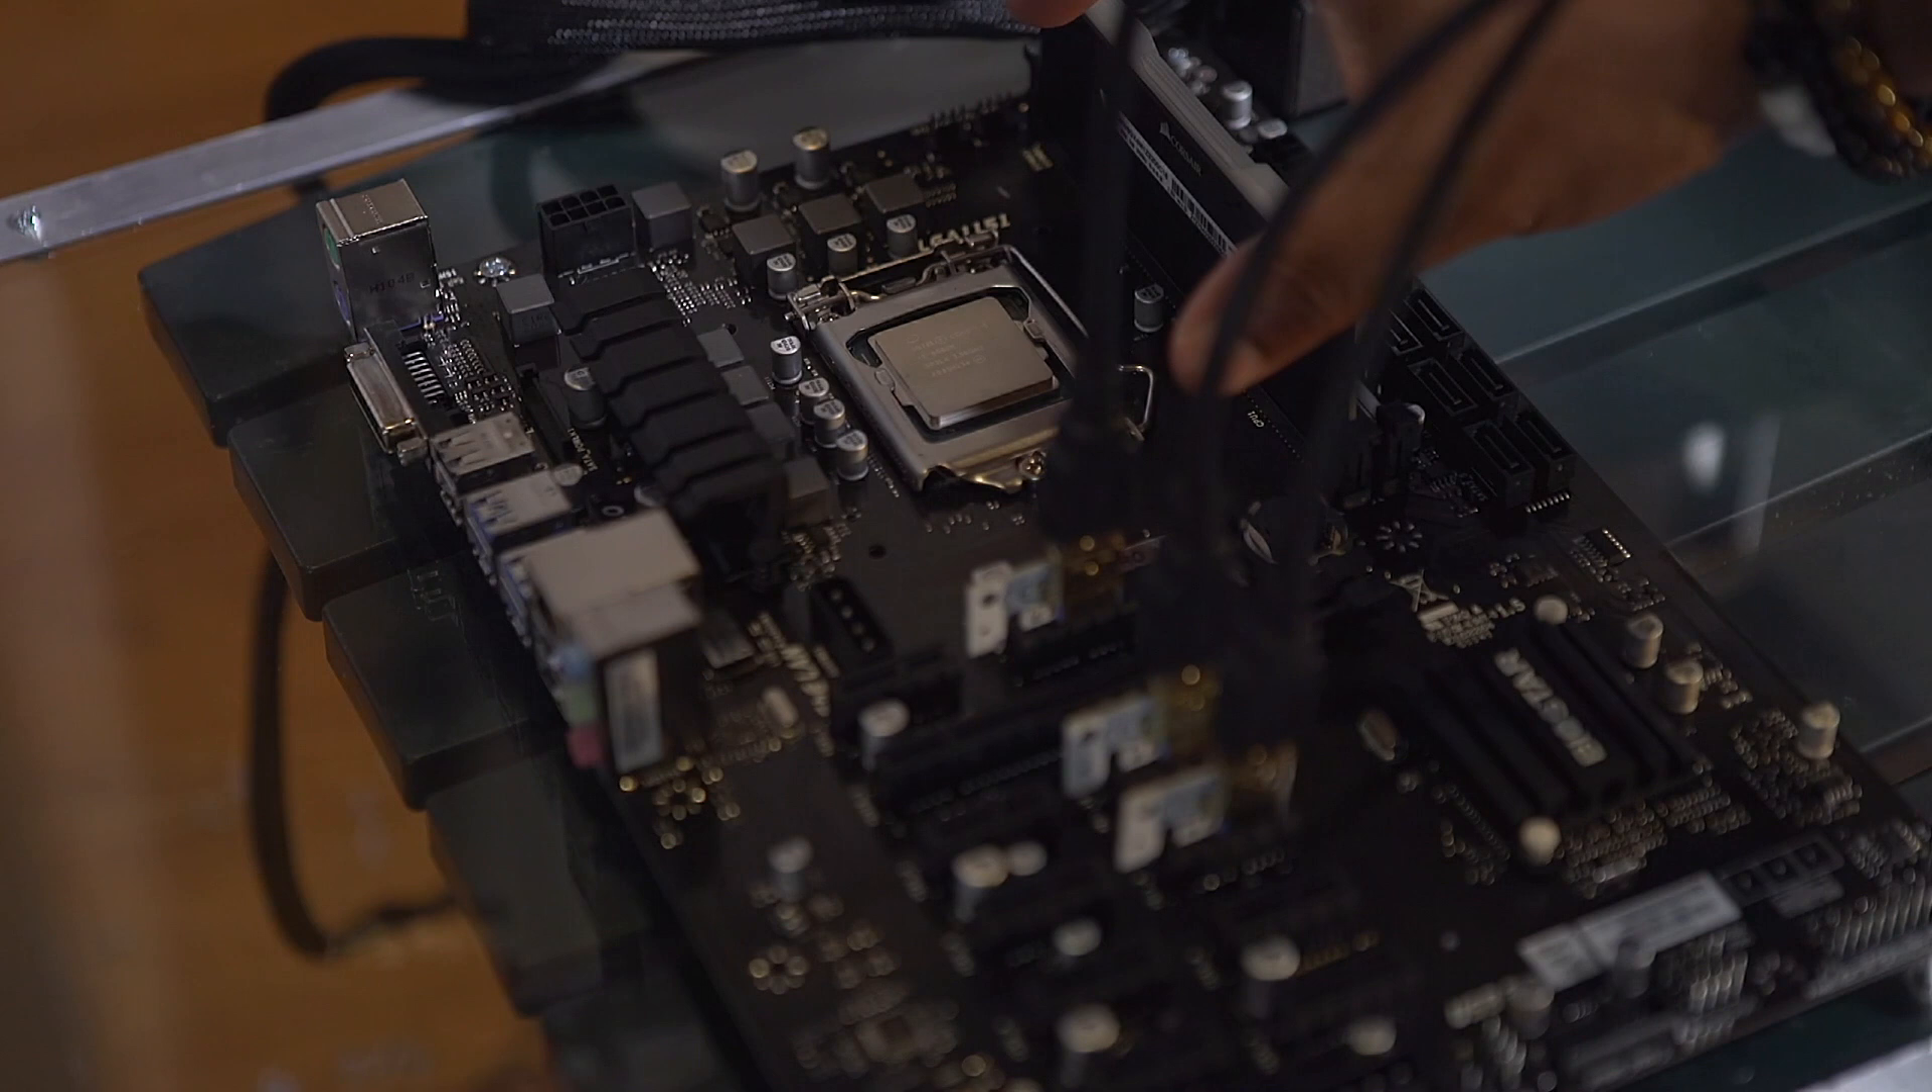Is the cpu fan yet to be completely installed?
Yes.